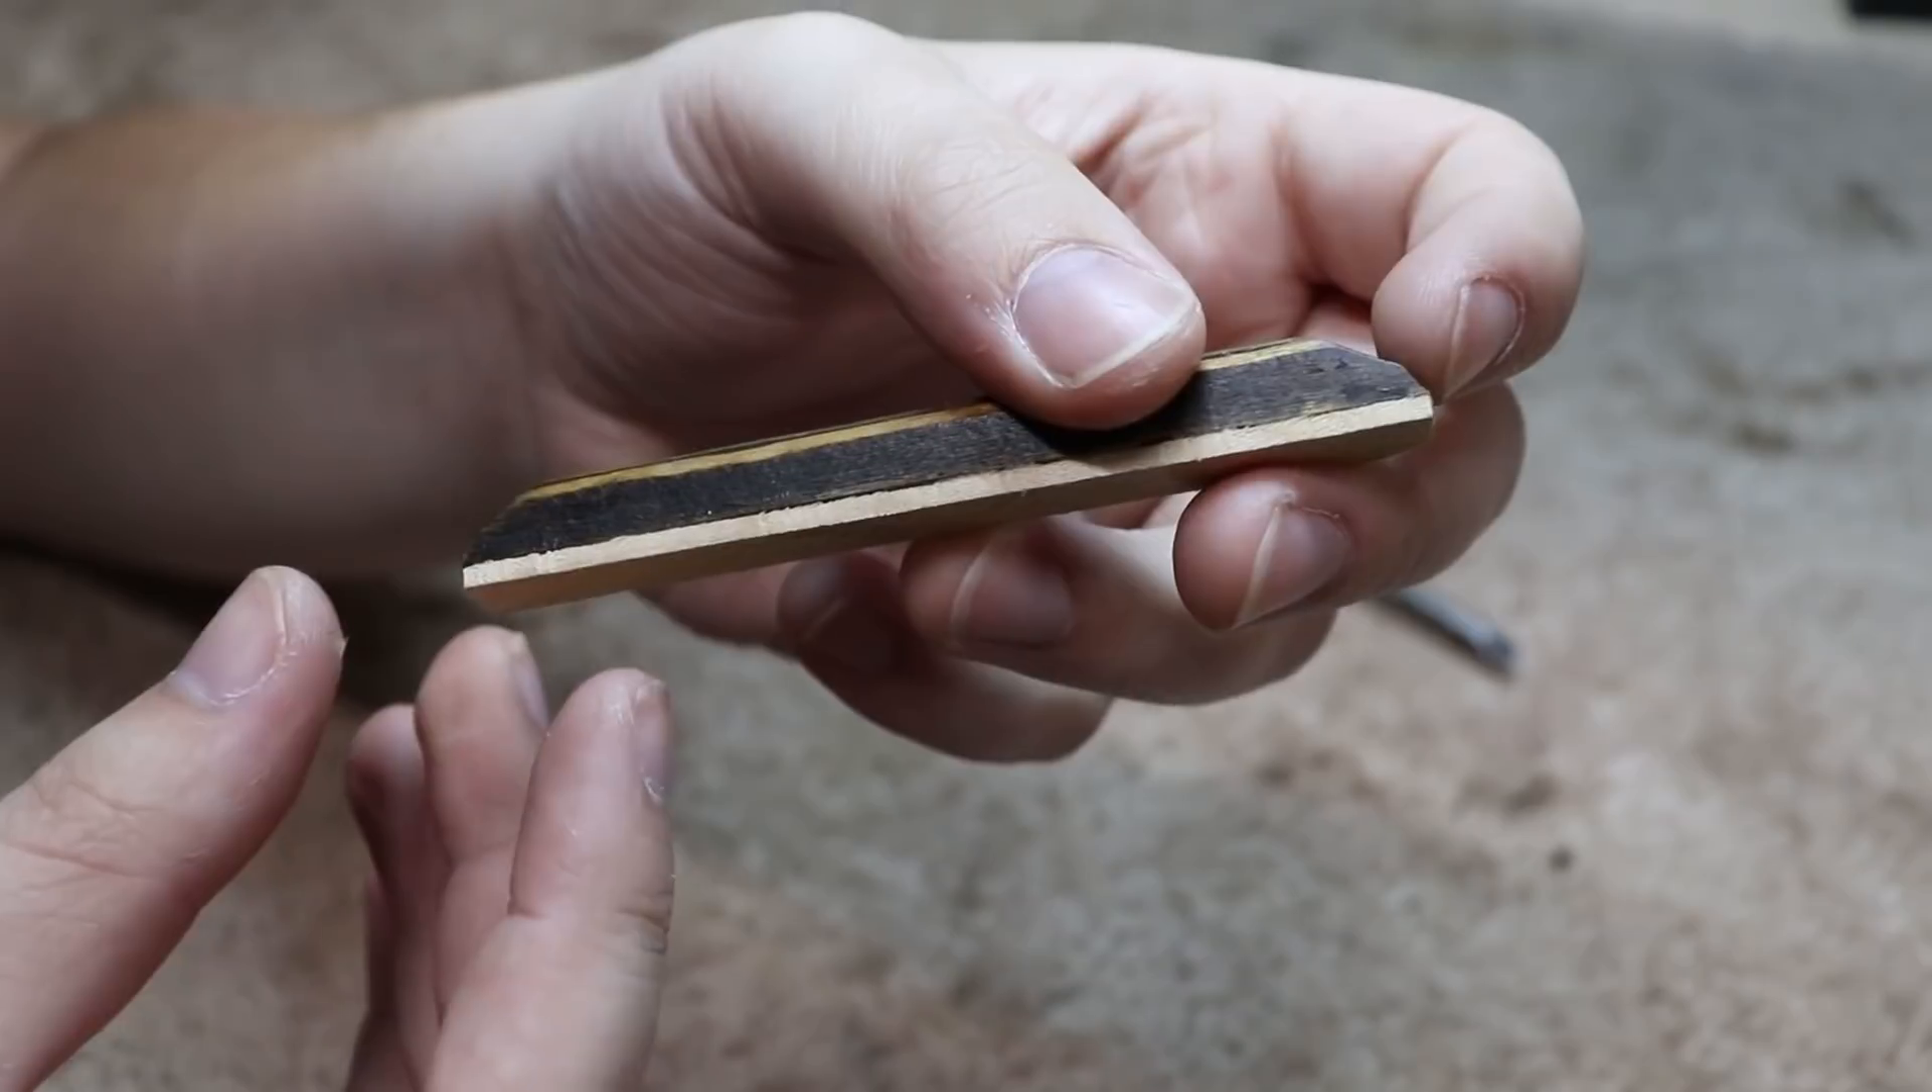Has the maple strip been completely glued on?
Yes.